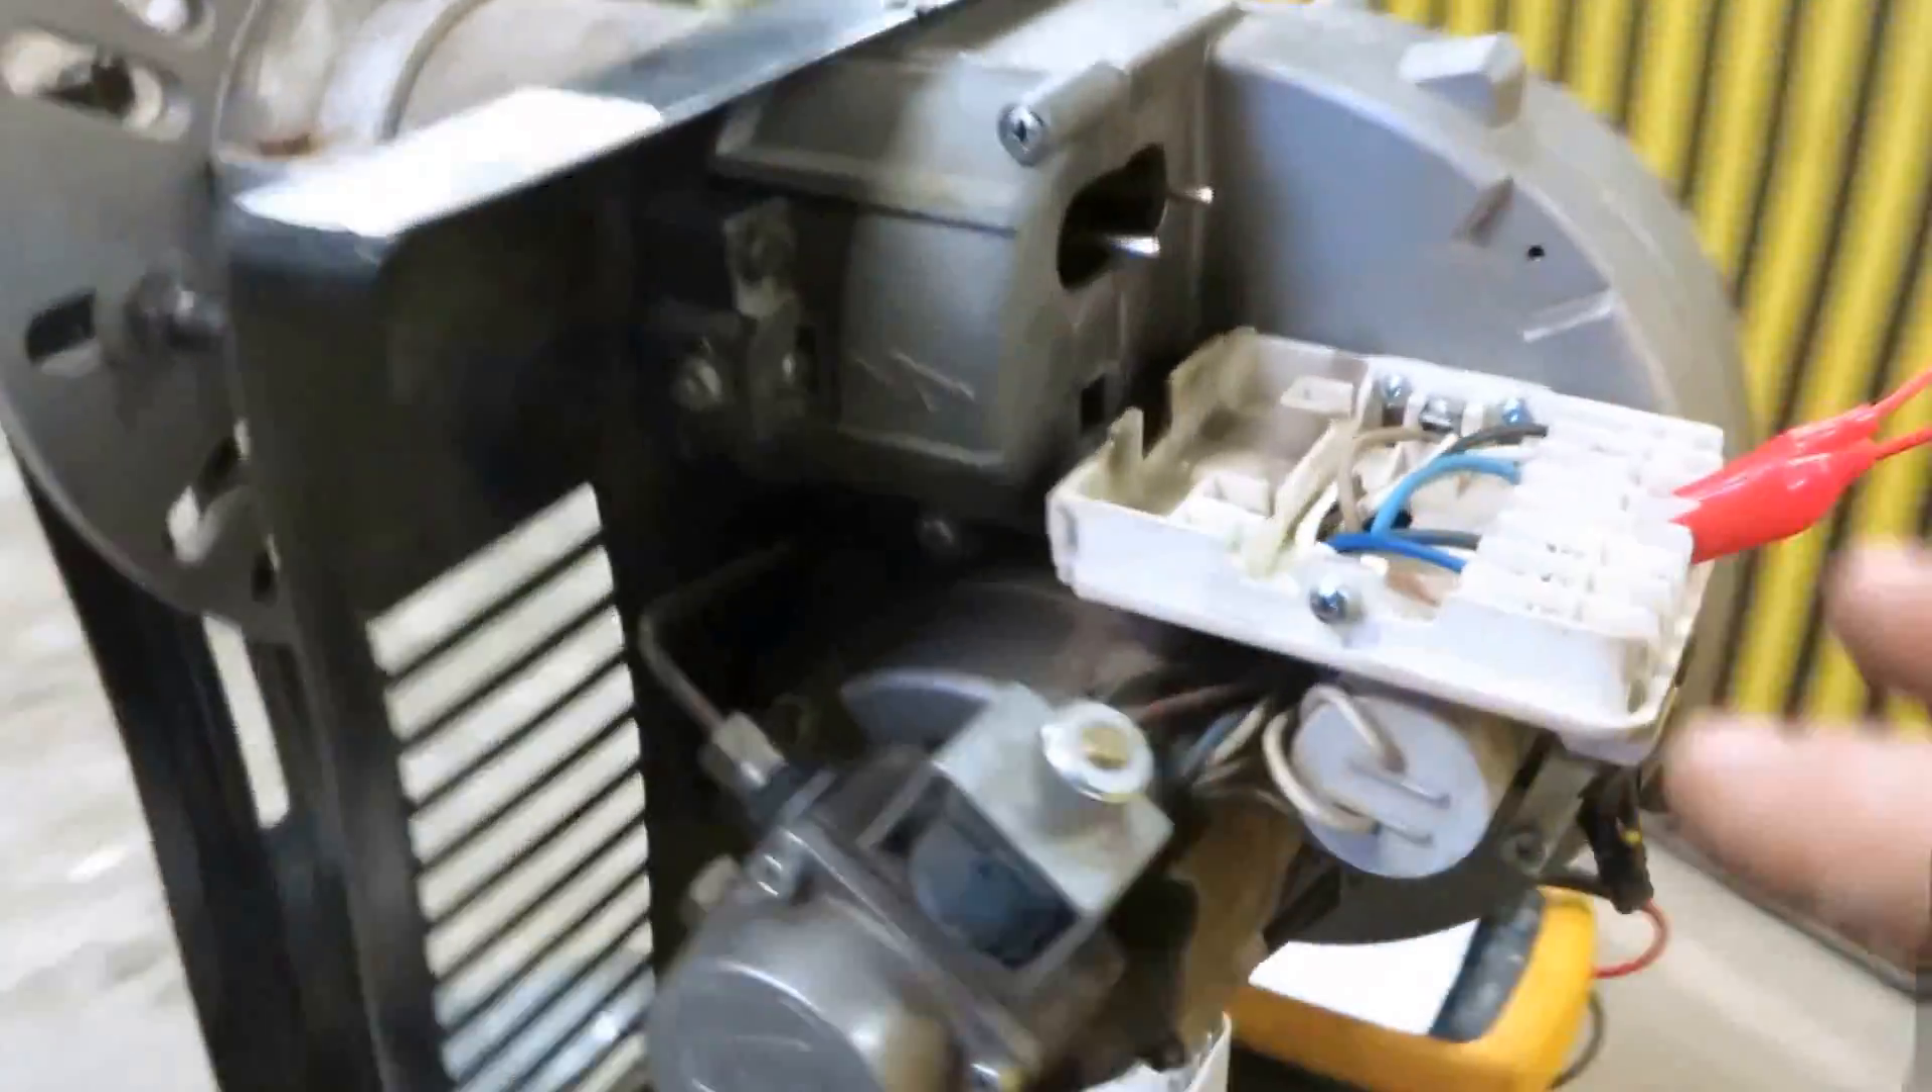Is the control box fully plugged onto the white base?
No.